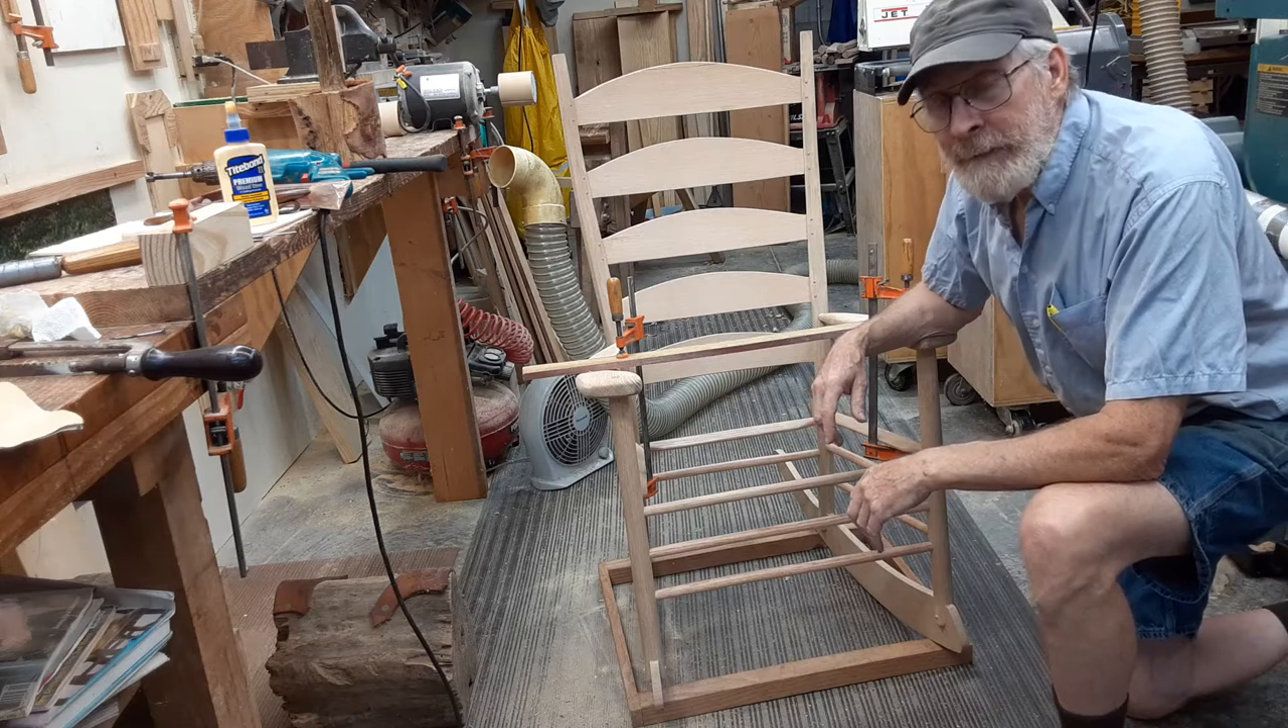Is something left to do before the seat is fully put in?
Yes.